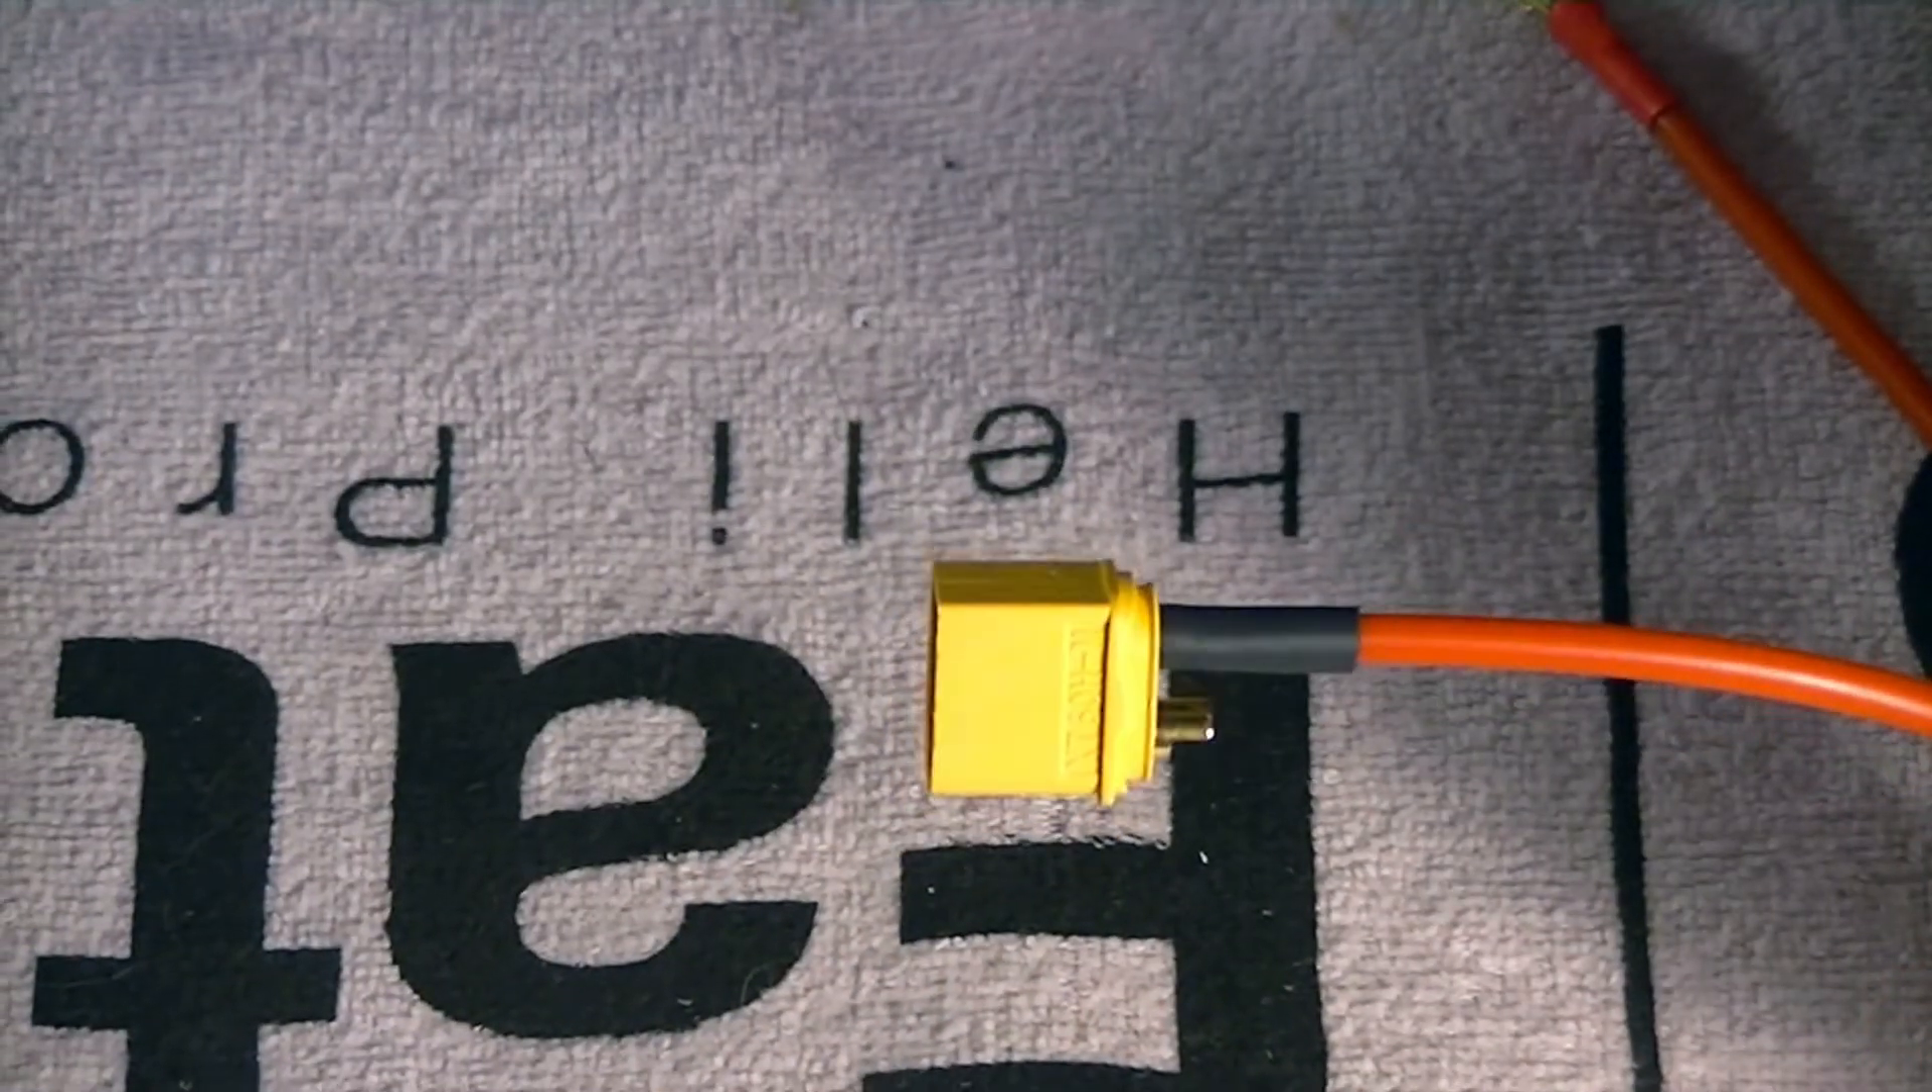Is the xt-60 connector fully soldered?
No.